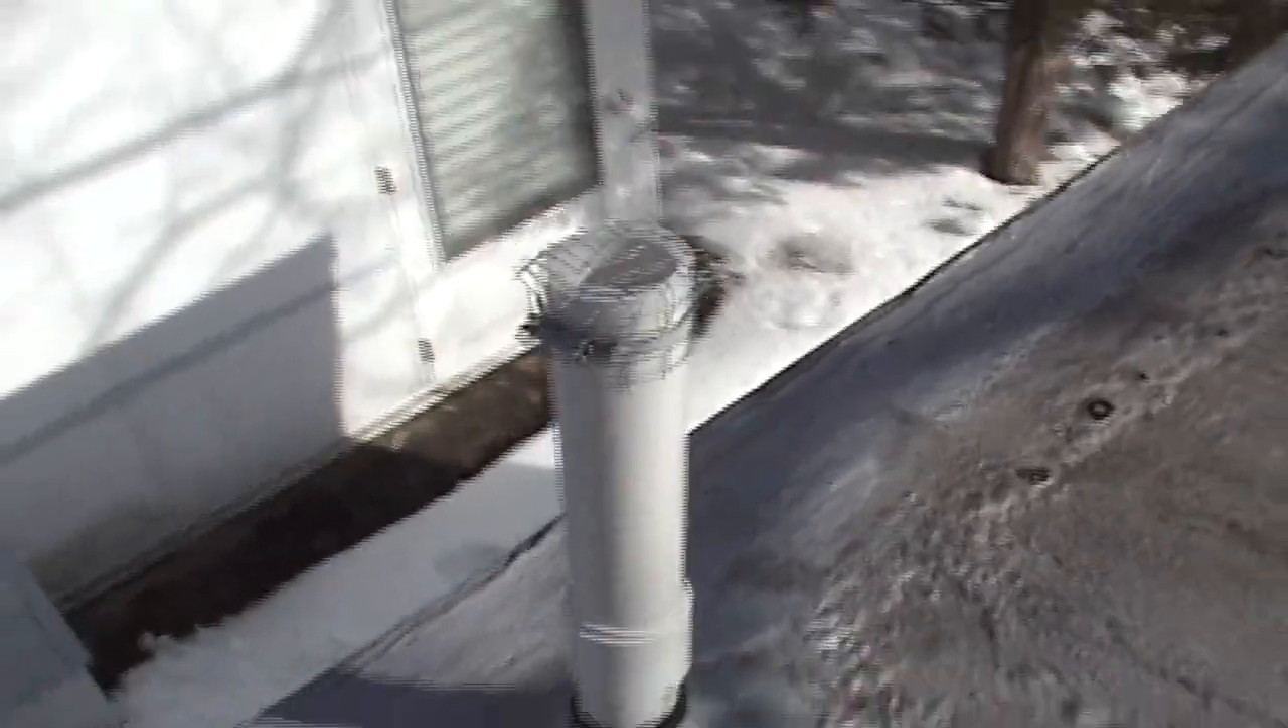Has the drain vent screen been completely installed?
Yes.